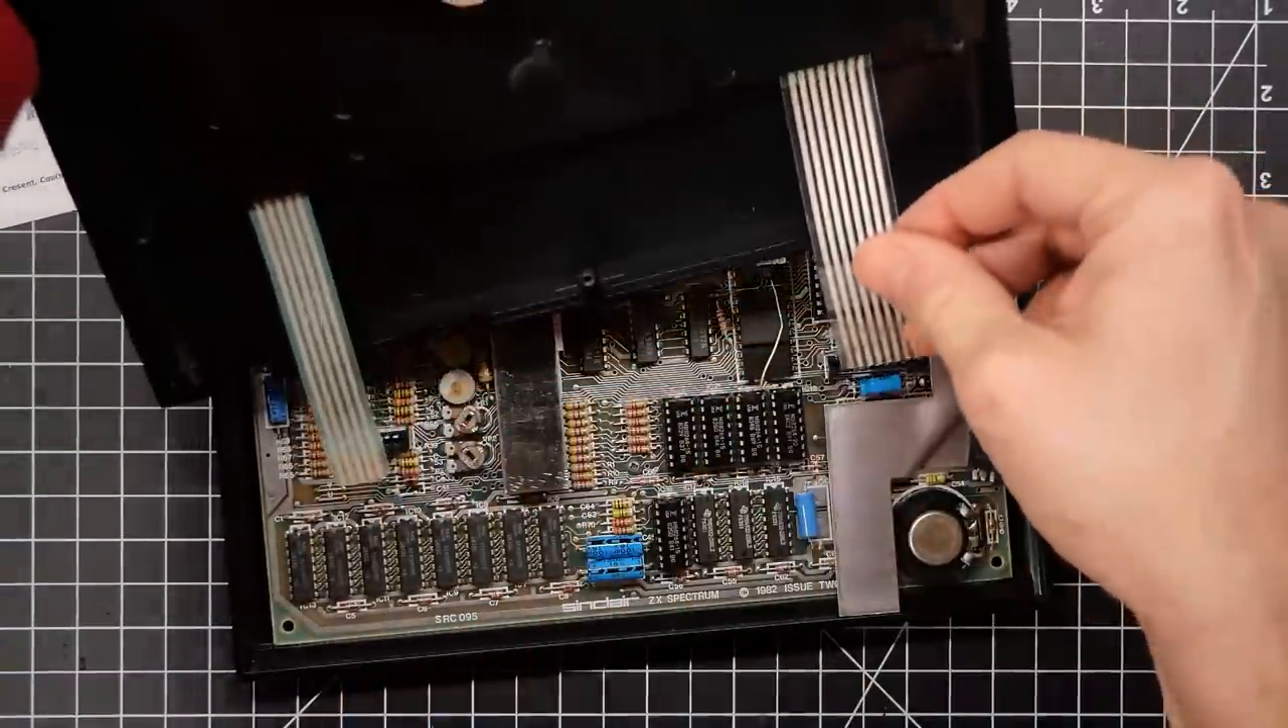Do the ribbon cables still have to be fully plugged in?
Yes.